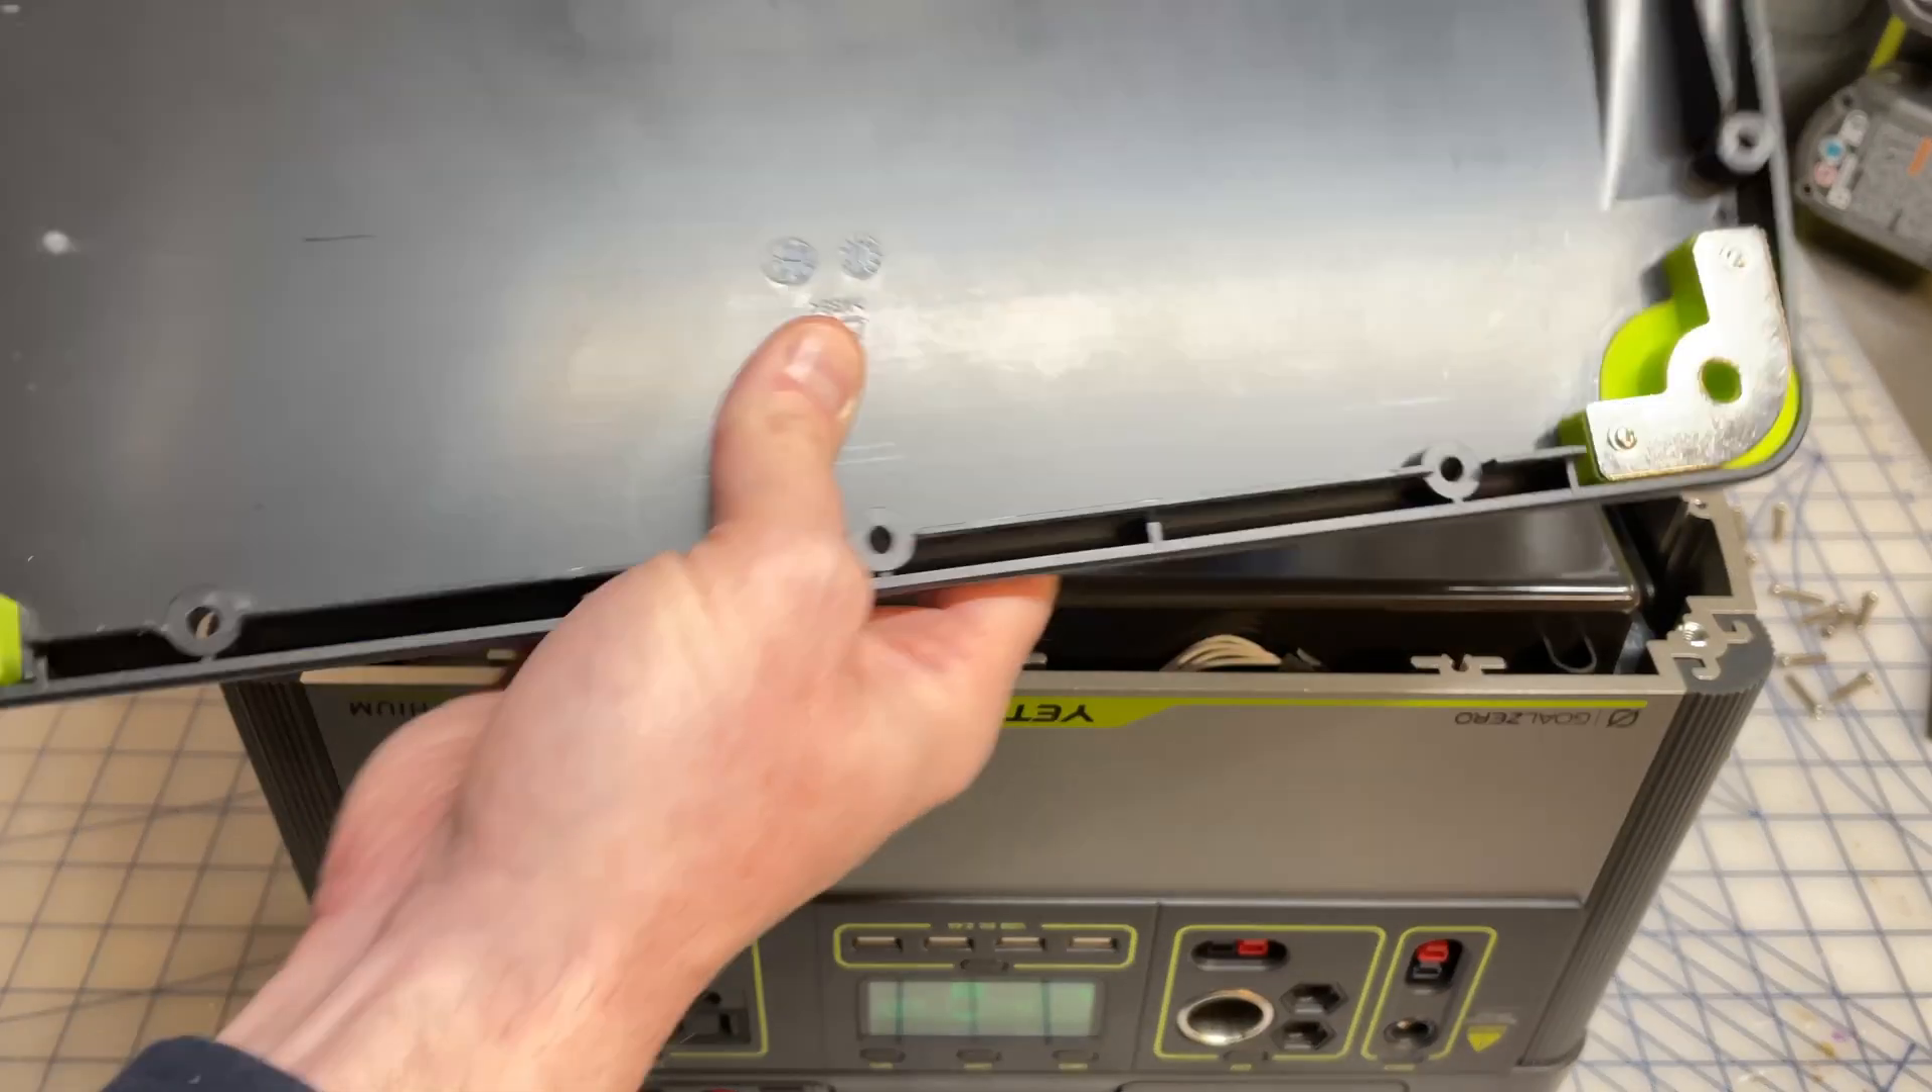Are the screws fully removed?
Yes.